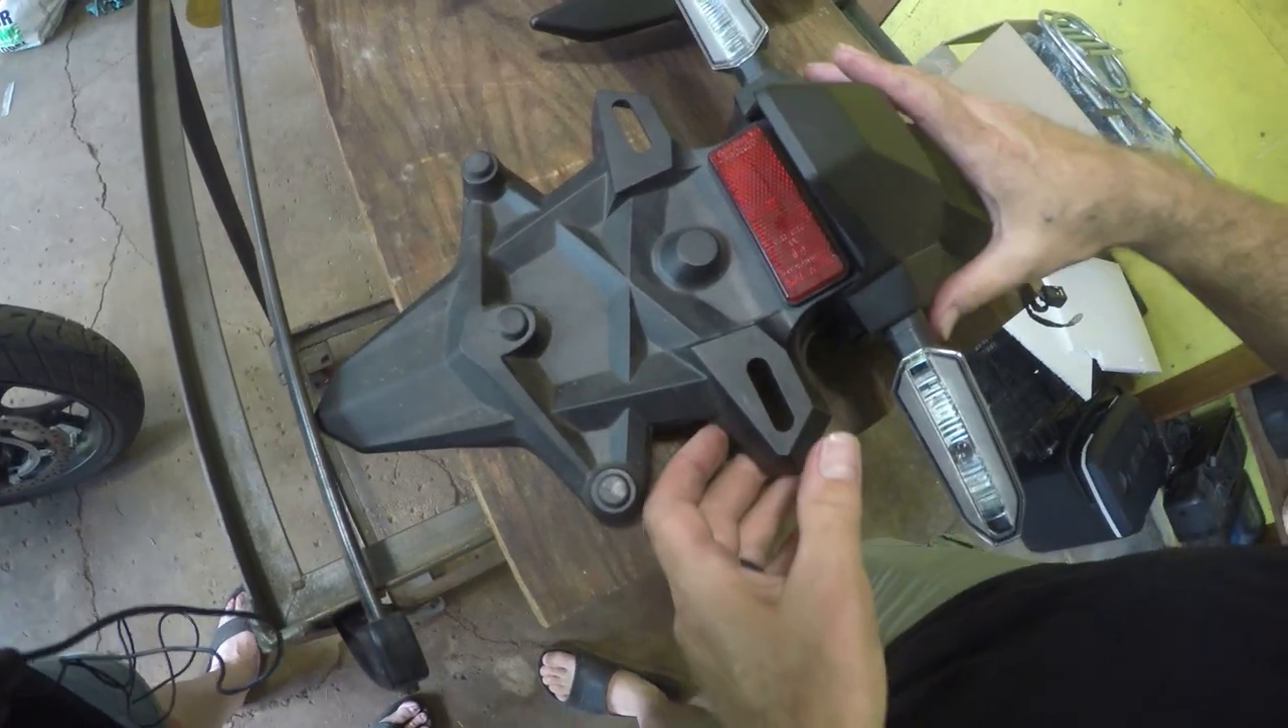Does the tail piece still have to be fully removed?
No.